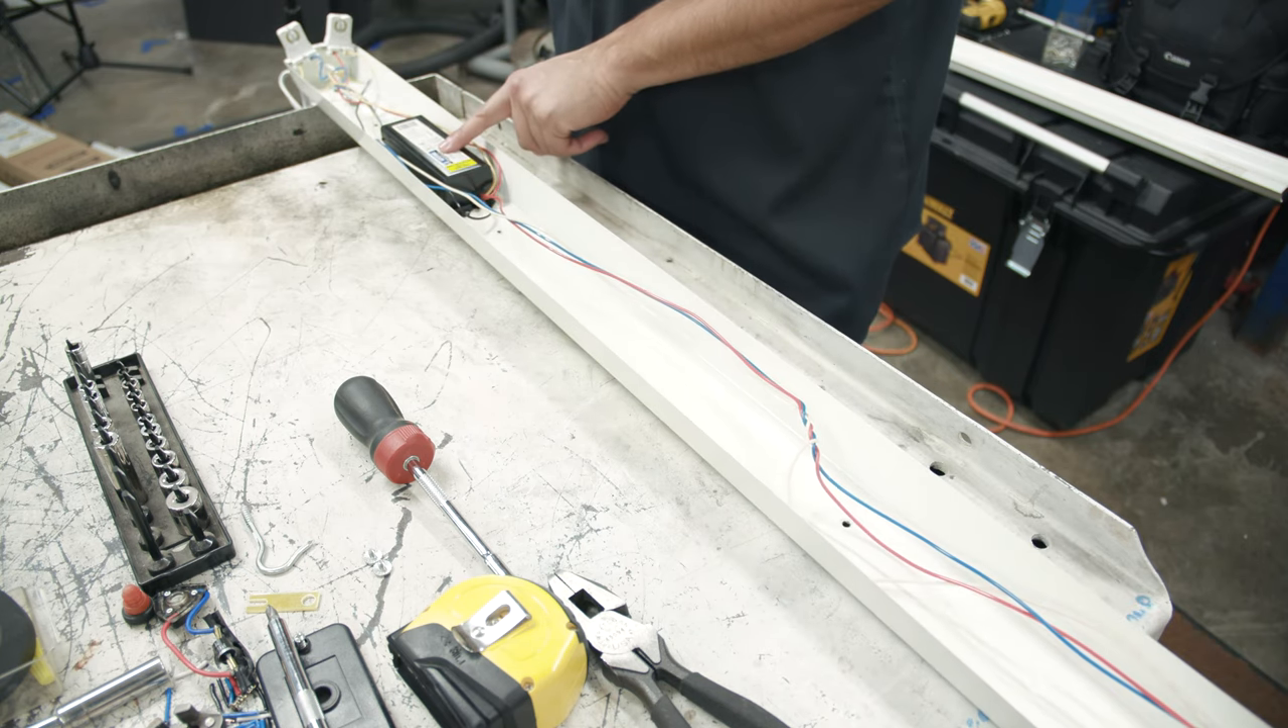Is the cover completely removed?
Yes.